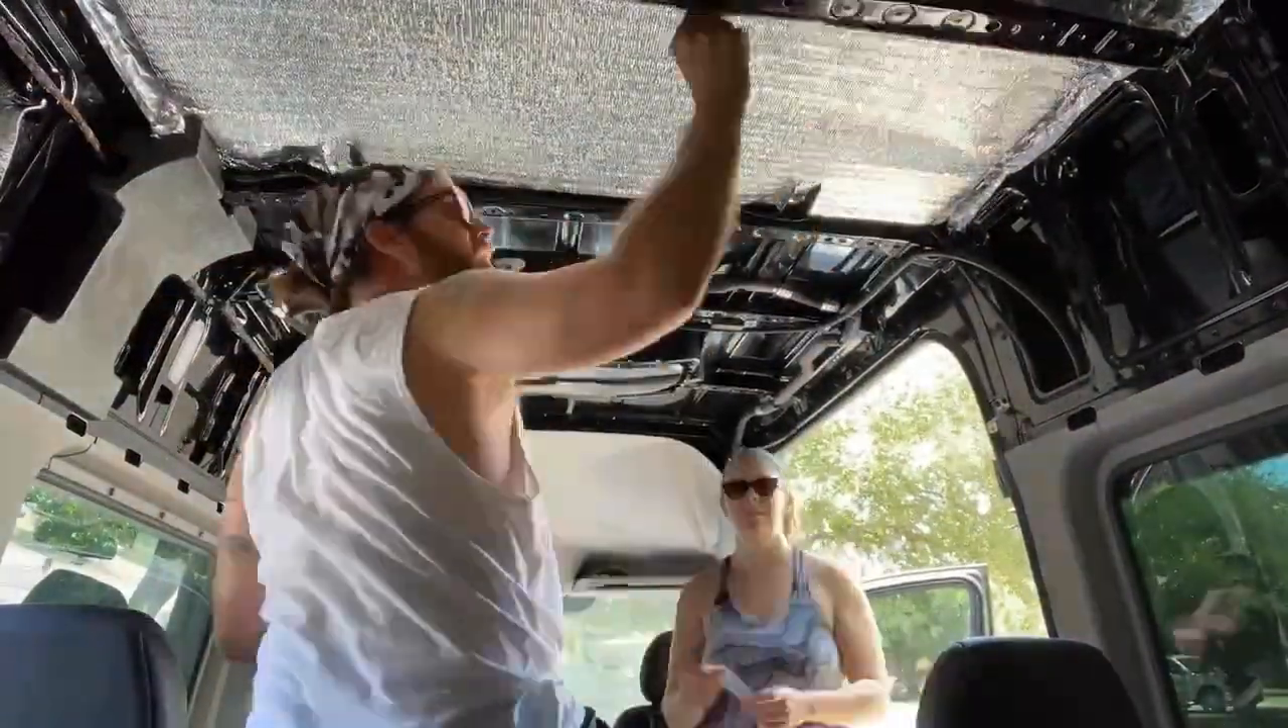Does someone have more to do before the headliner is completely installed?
Yes.